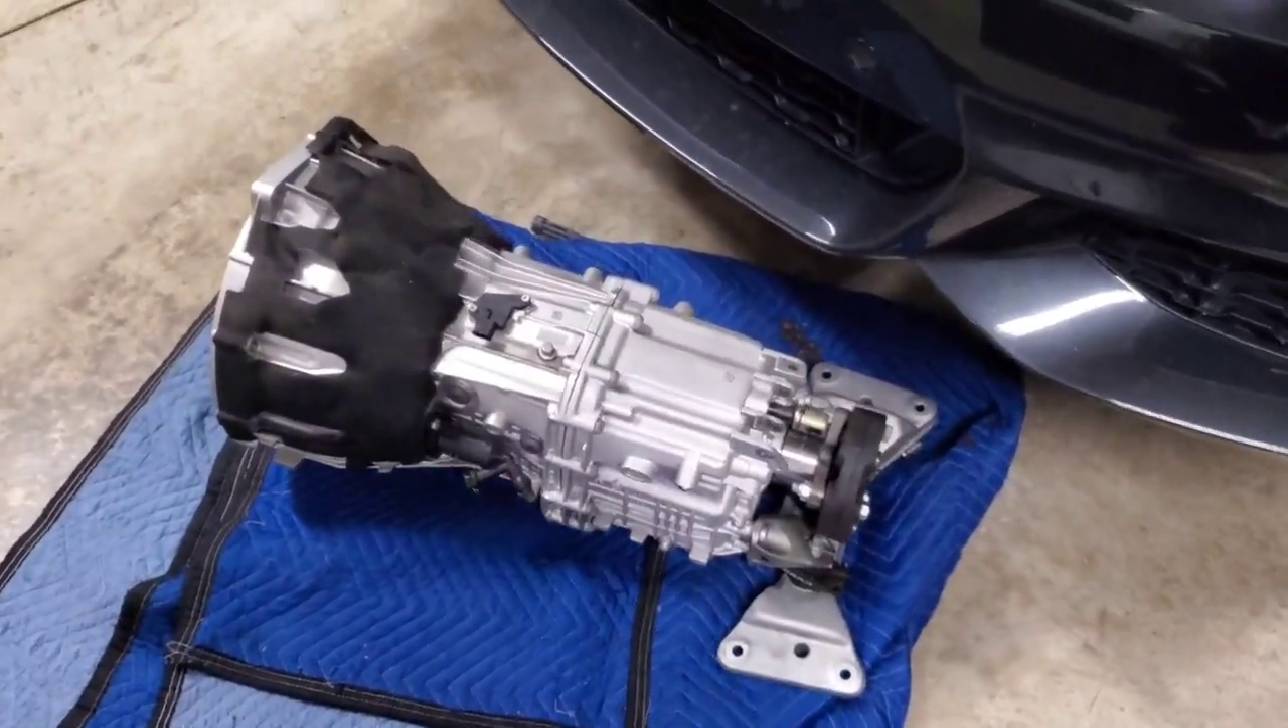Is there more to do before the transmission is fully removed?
No.